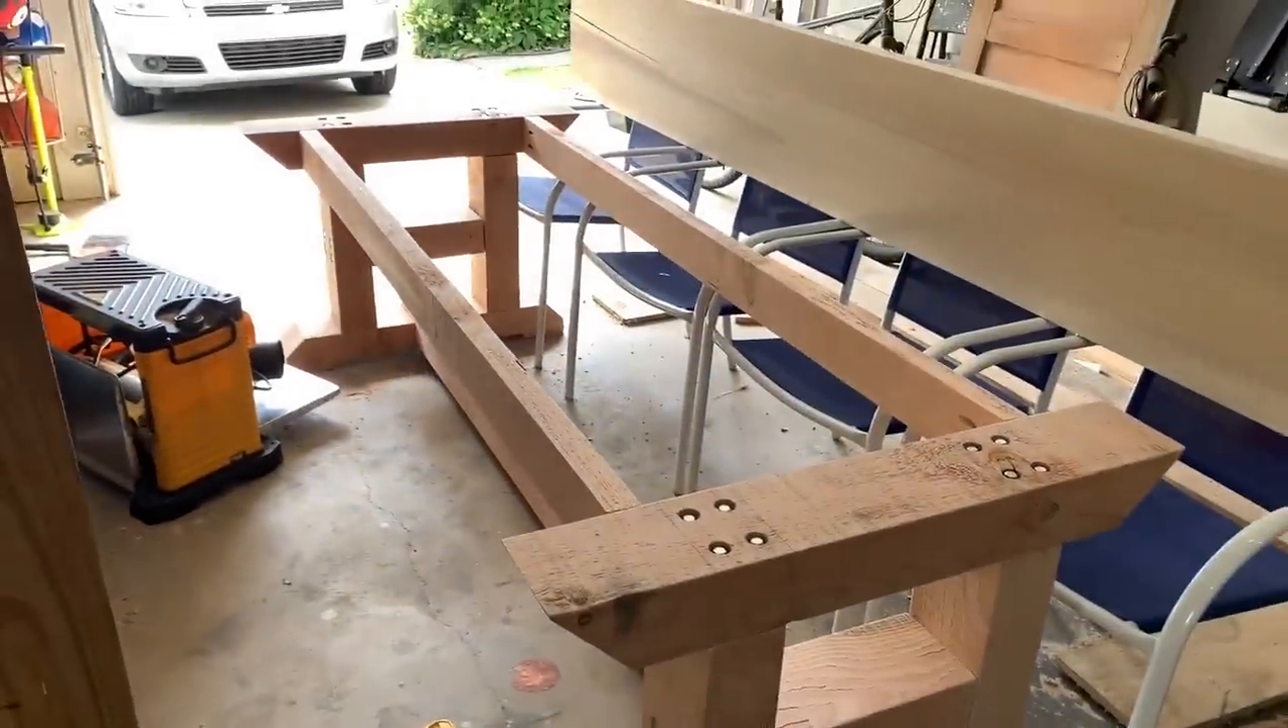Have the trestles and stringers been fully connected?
Yes.